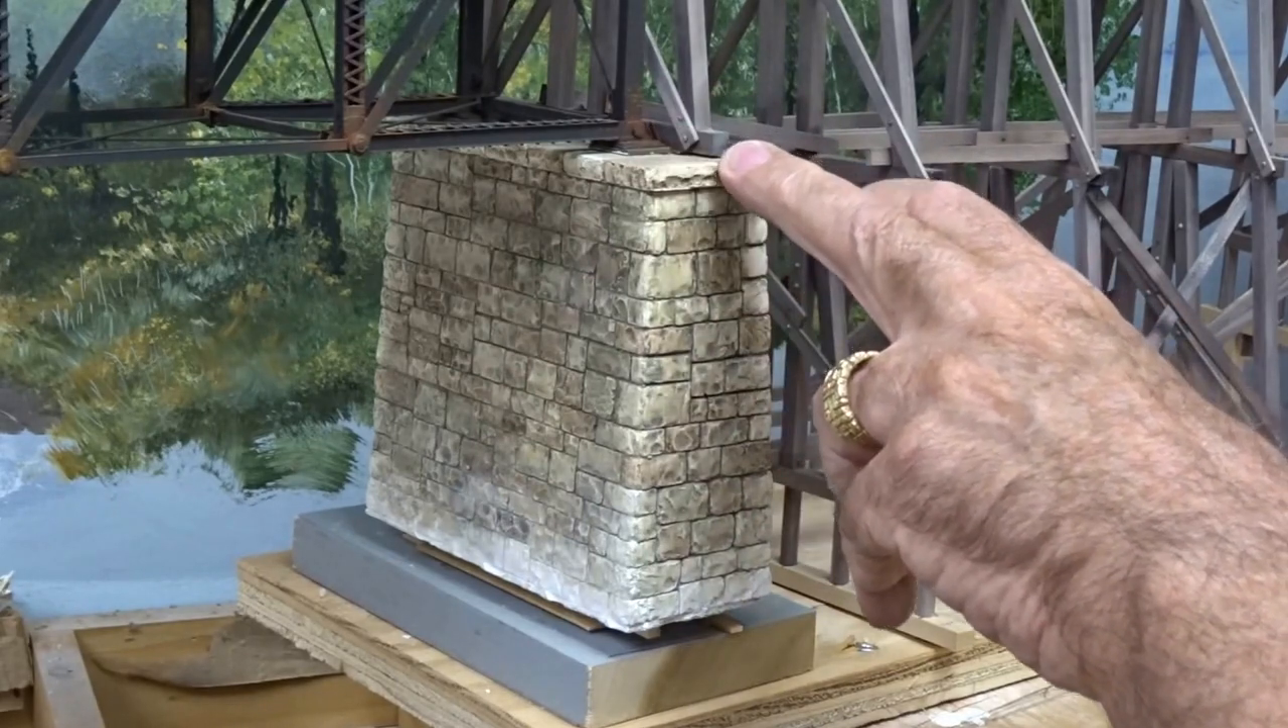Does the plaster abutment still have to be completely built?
No.